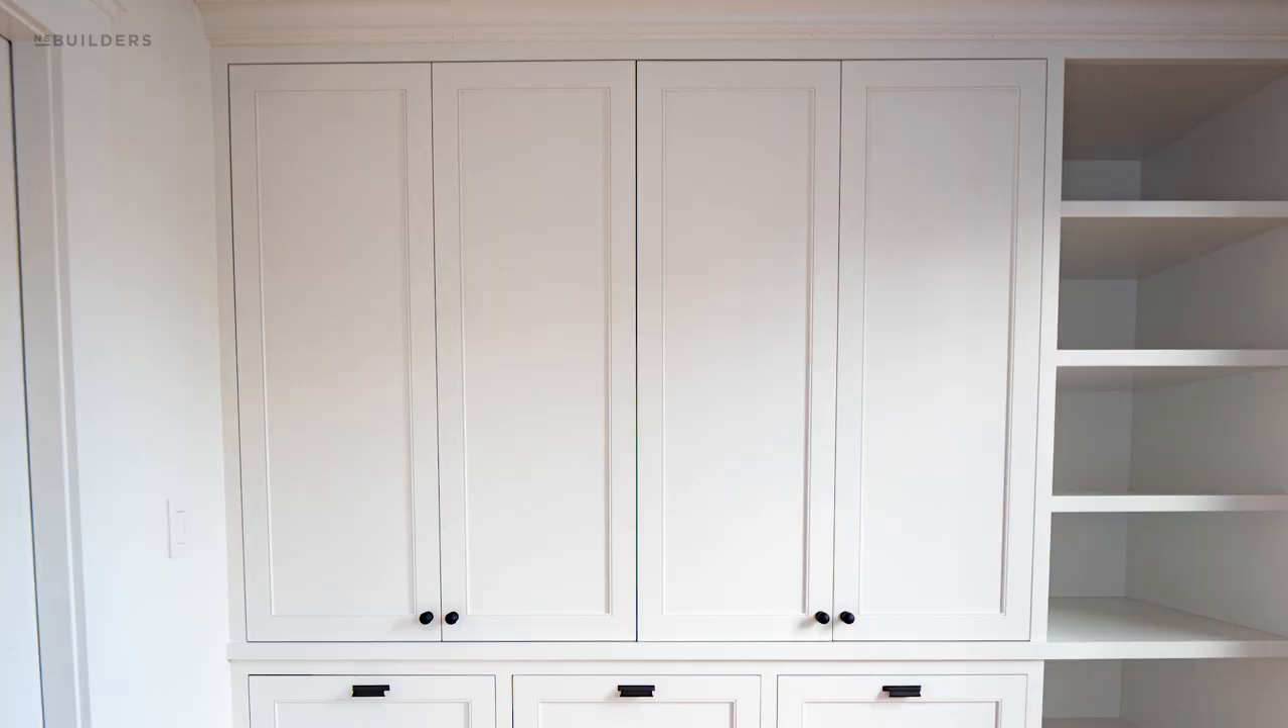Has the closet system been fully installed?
Yes.